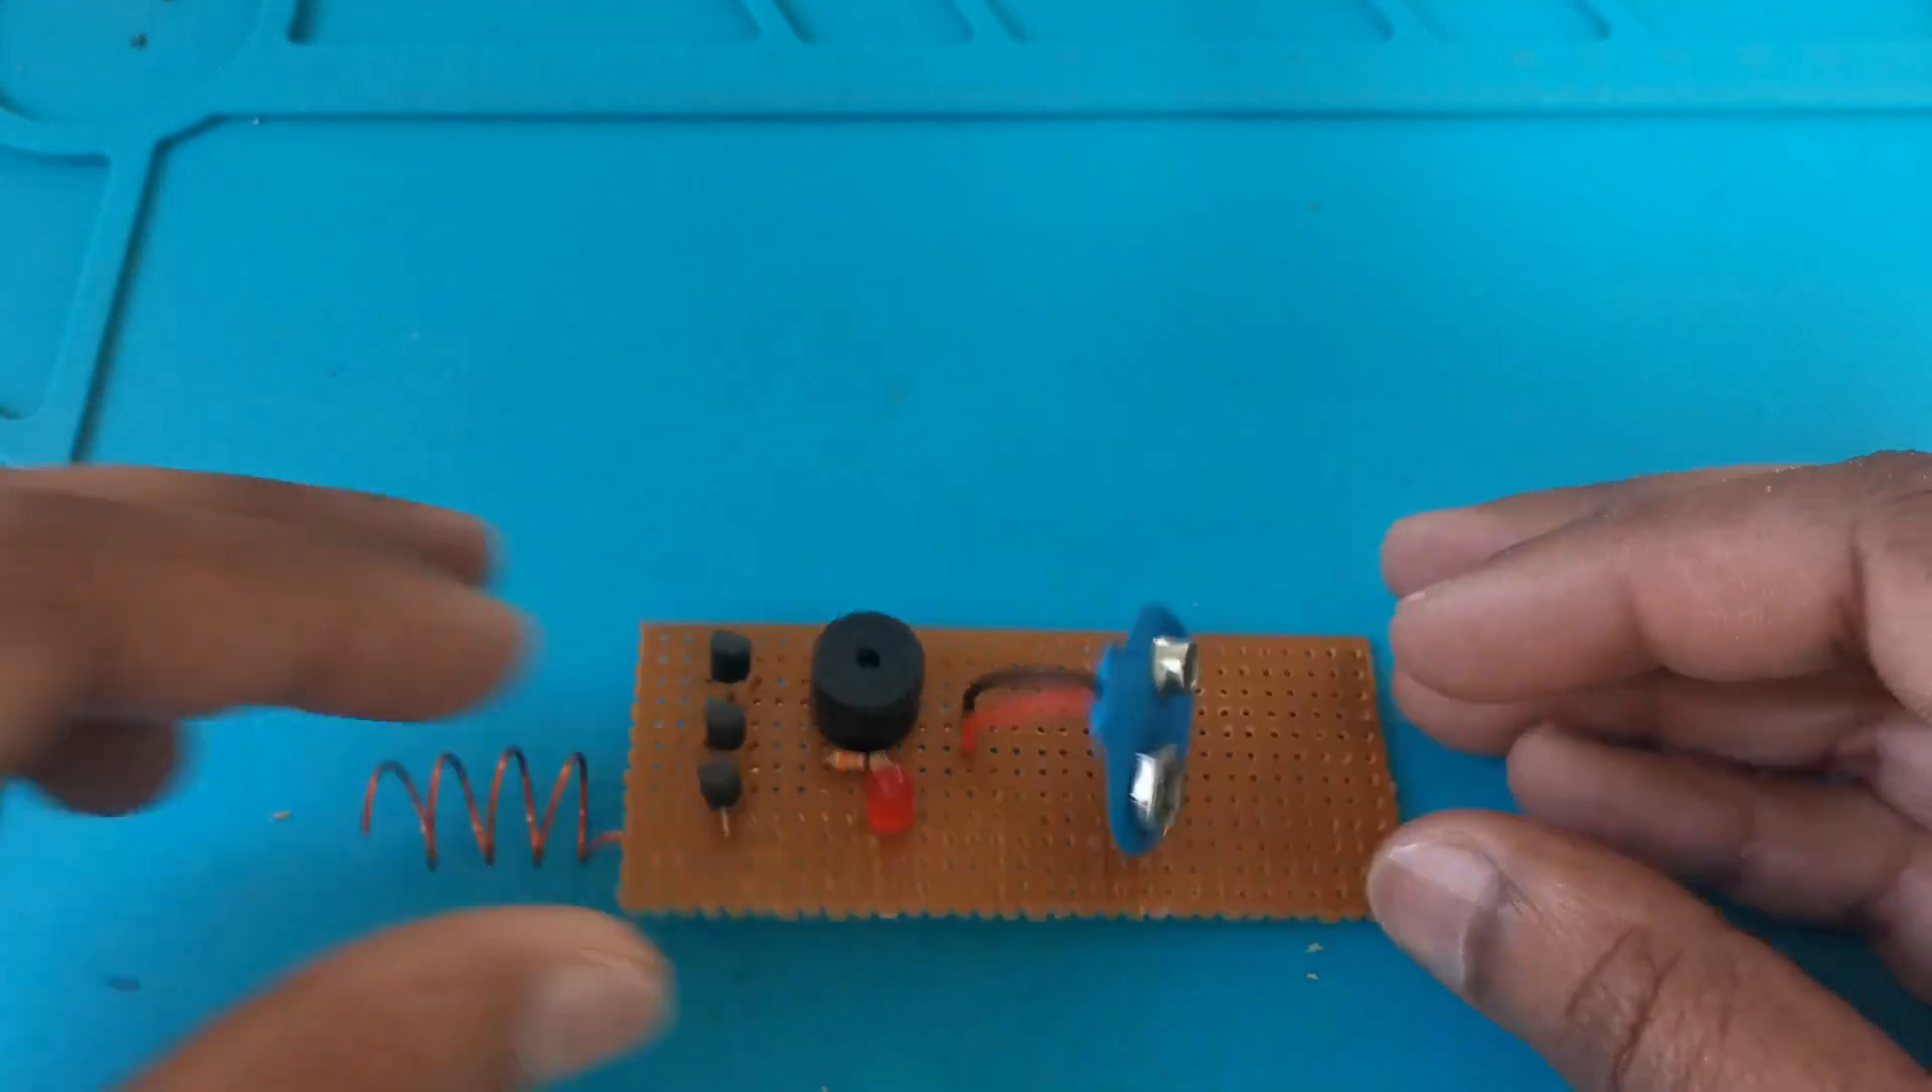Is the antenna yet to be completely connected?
No.